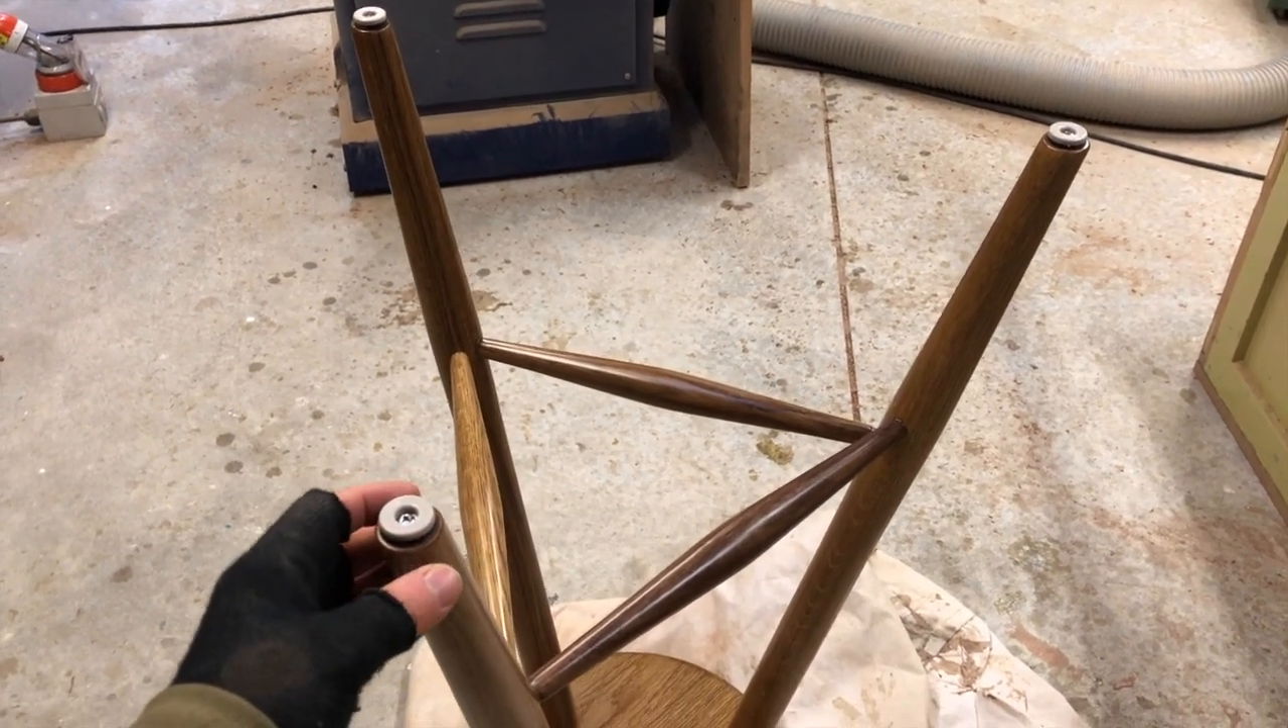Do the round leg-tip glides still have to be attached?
No.